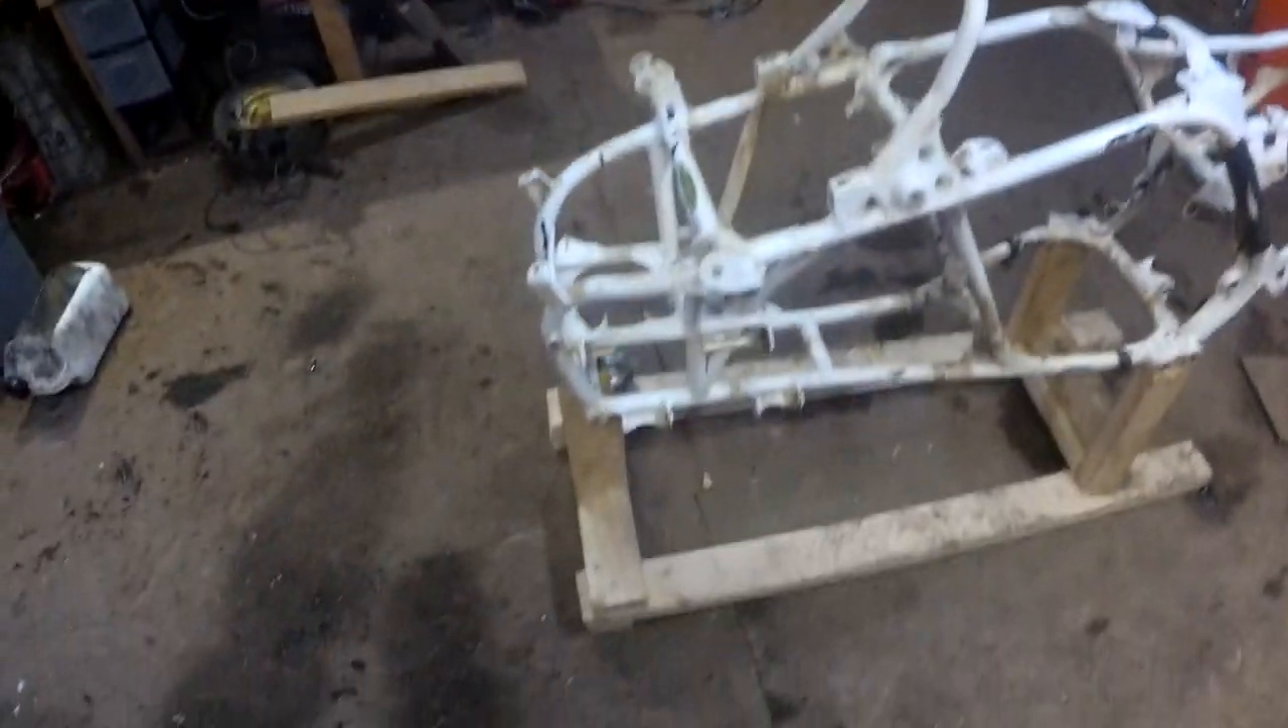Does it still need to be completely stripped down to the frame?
No.